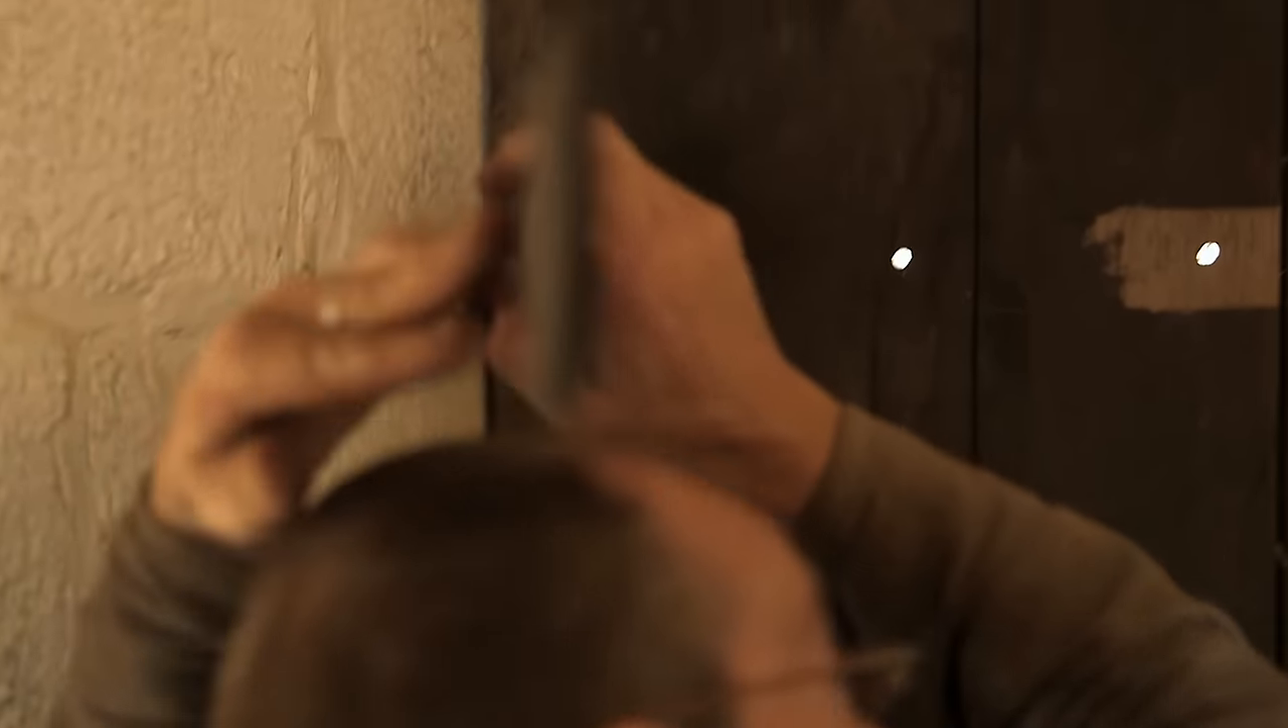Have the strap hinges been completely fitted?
No.